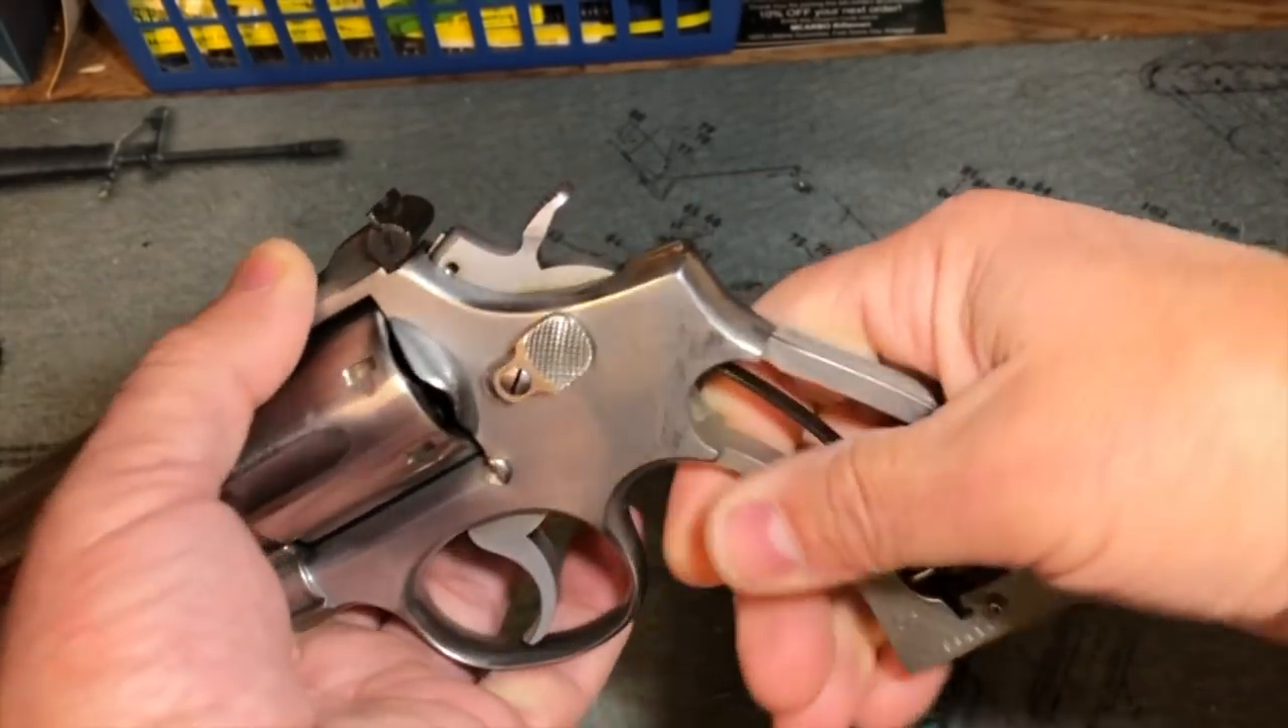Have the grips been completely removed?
Yes.